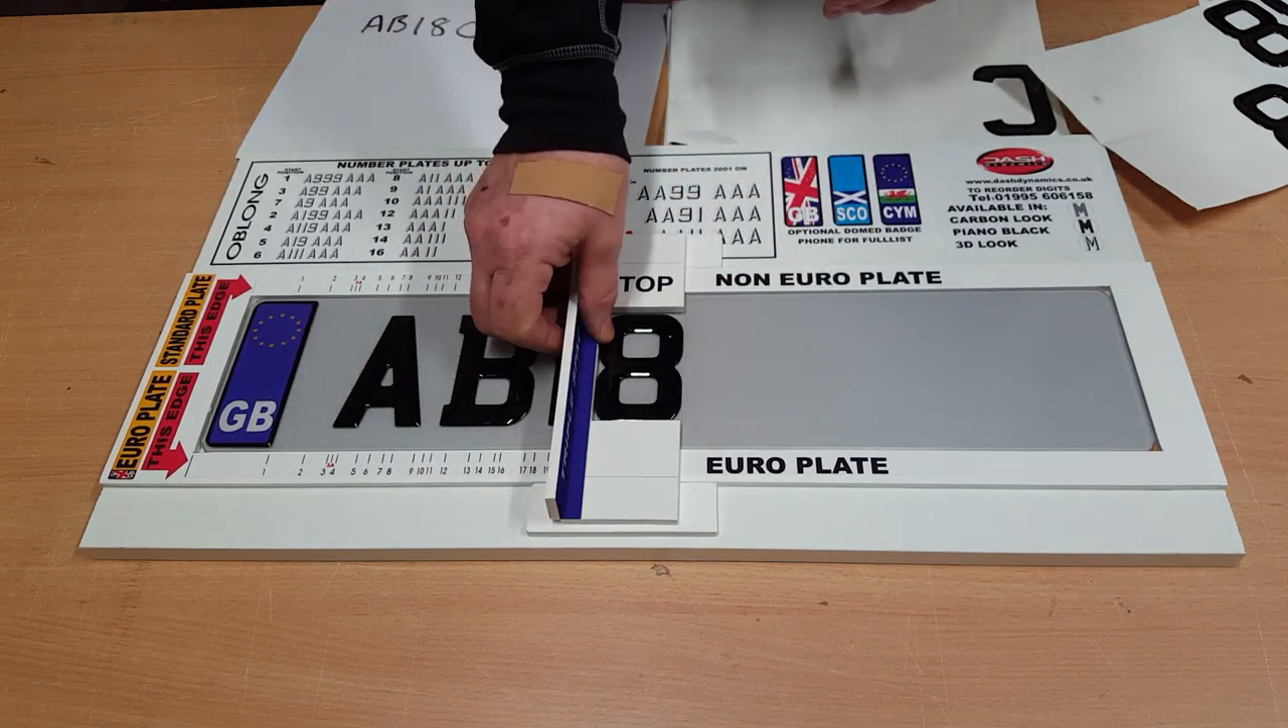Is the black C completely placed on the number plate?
No.